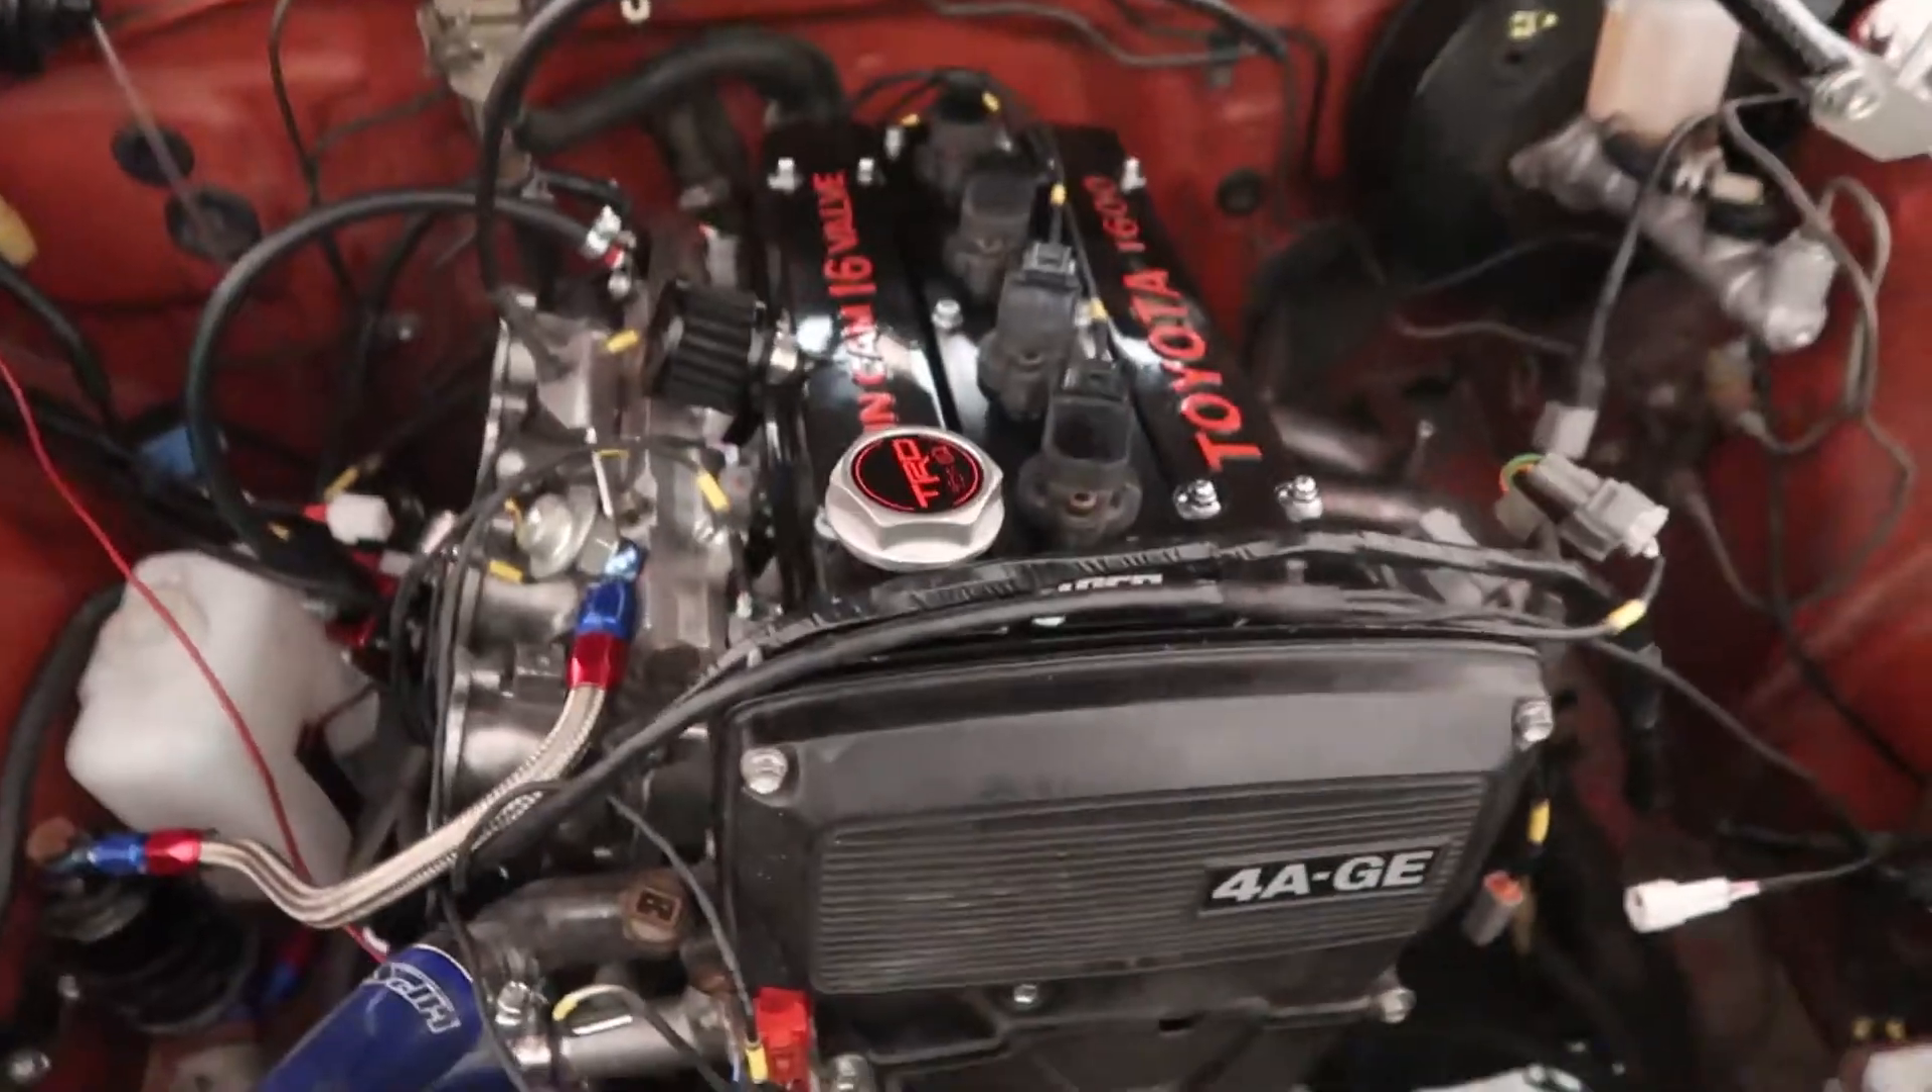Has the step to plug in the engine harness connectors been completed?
No.